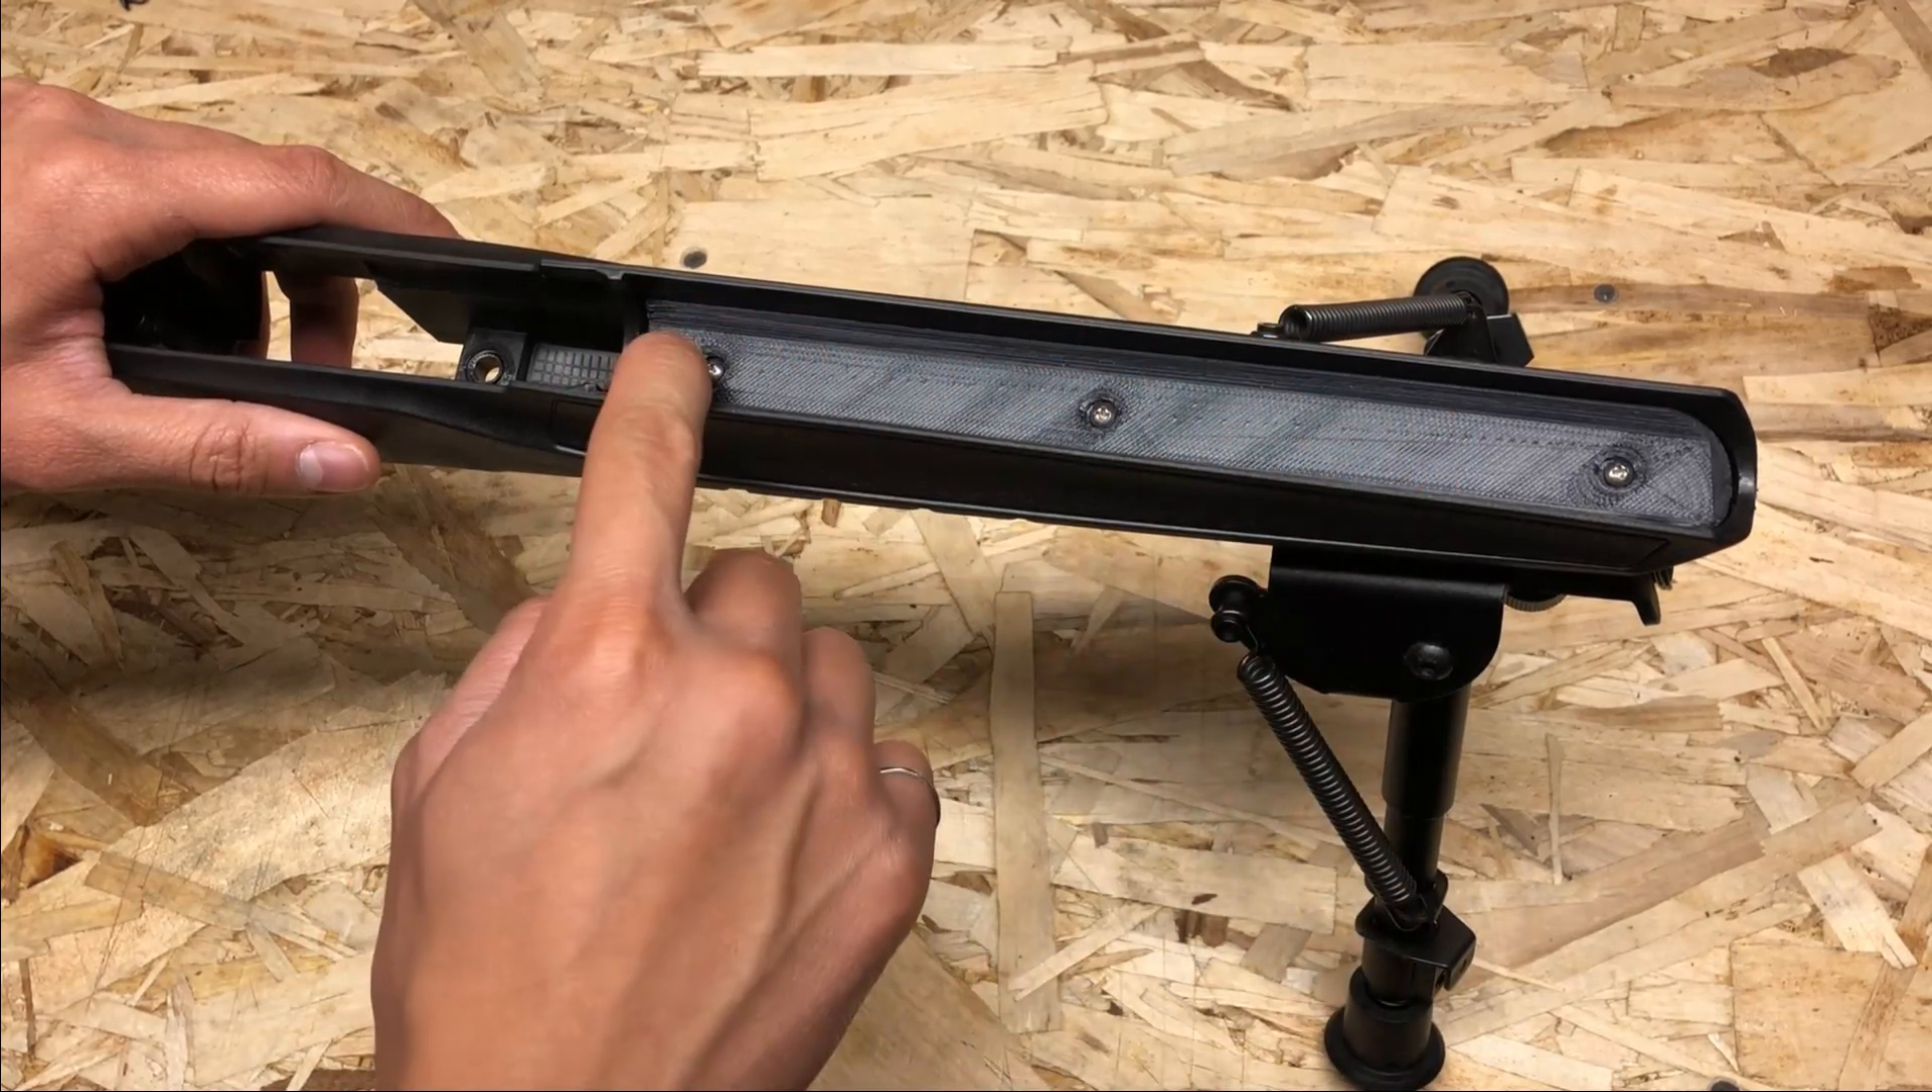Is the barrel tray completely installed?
Yes.